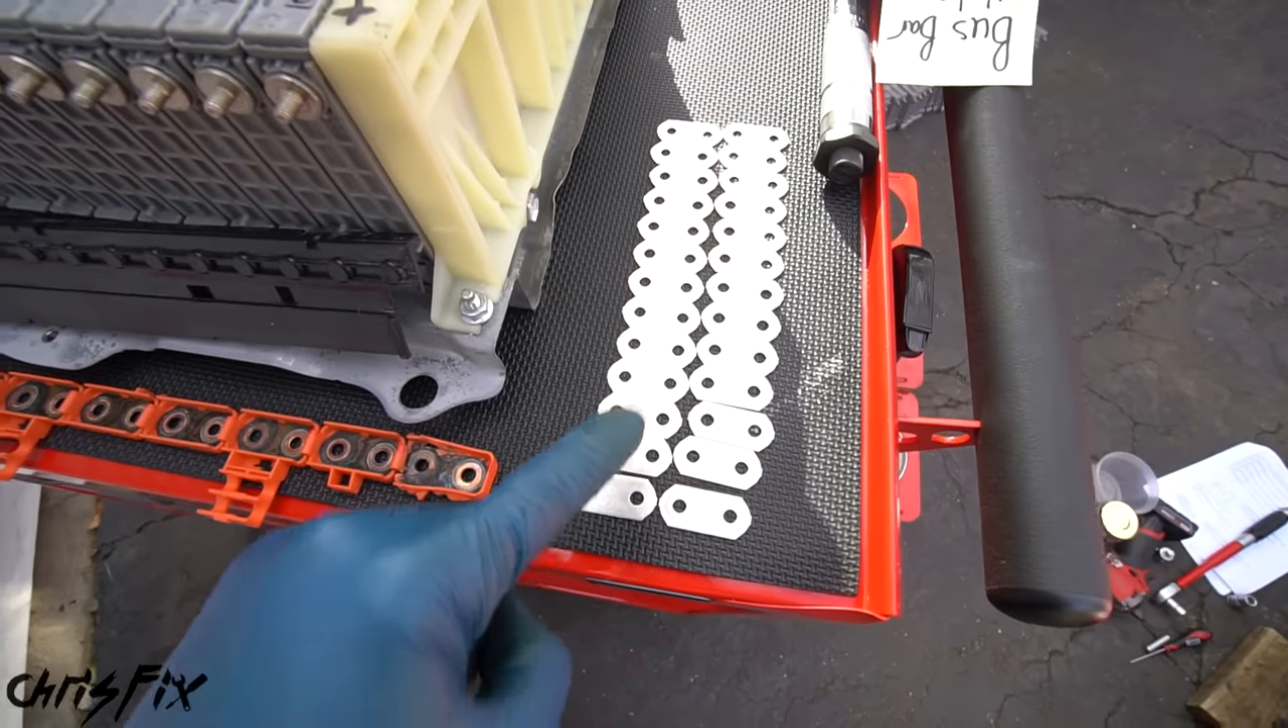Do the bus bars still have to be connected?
Yes.